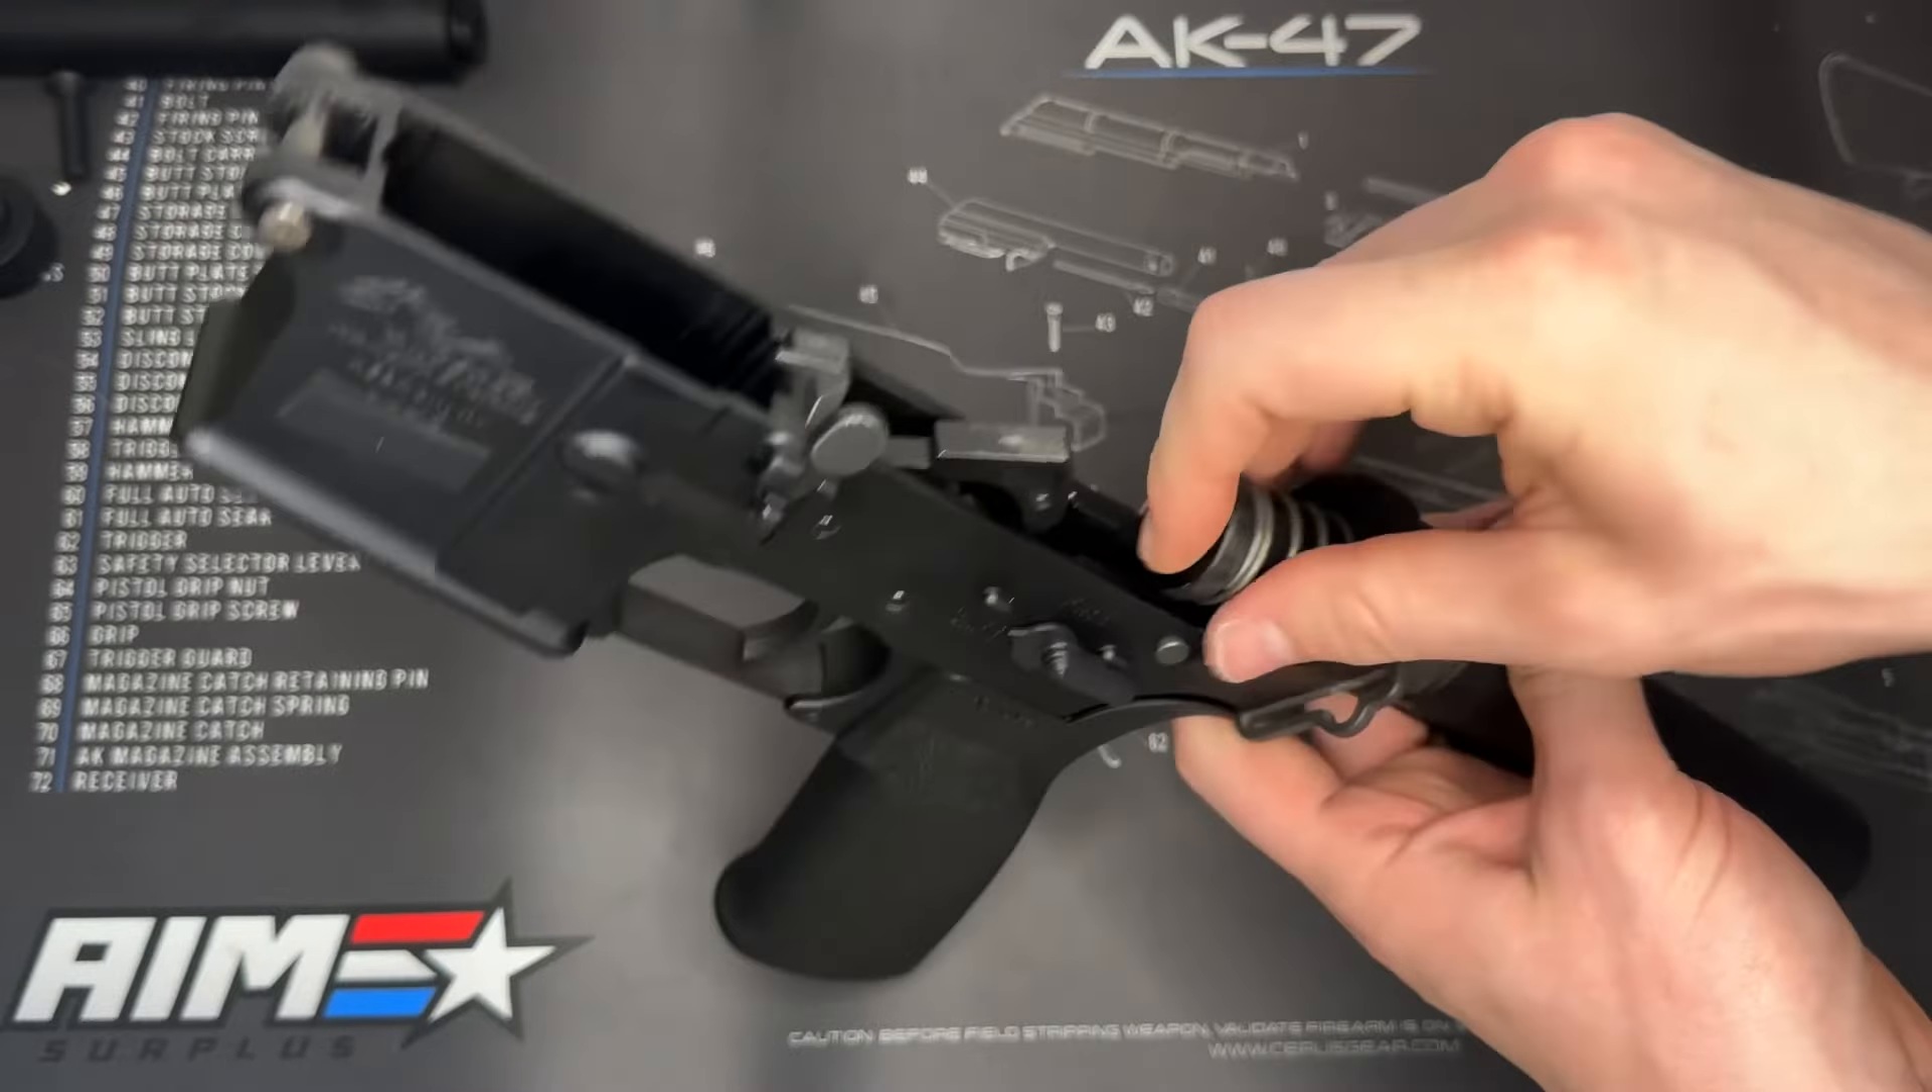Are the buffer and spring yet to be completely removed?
Yes.